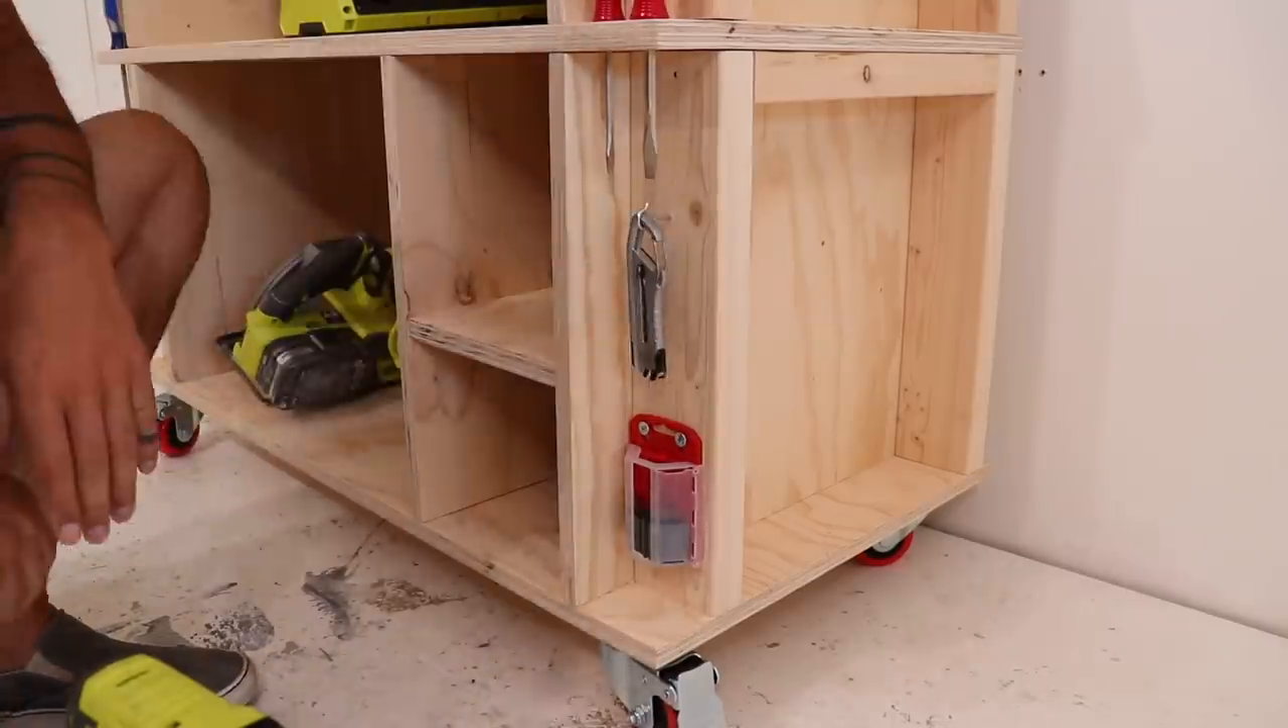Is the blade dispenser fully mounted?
Yes.